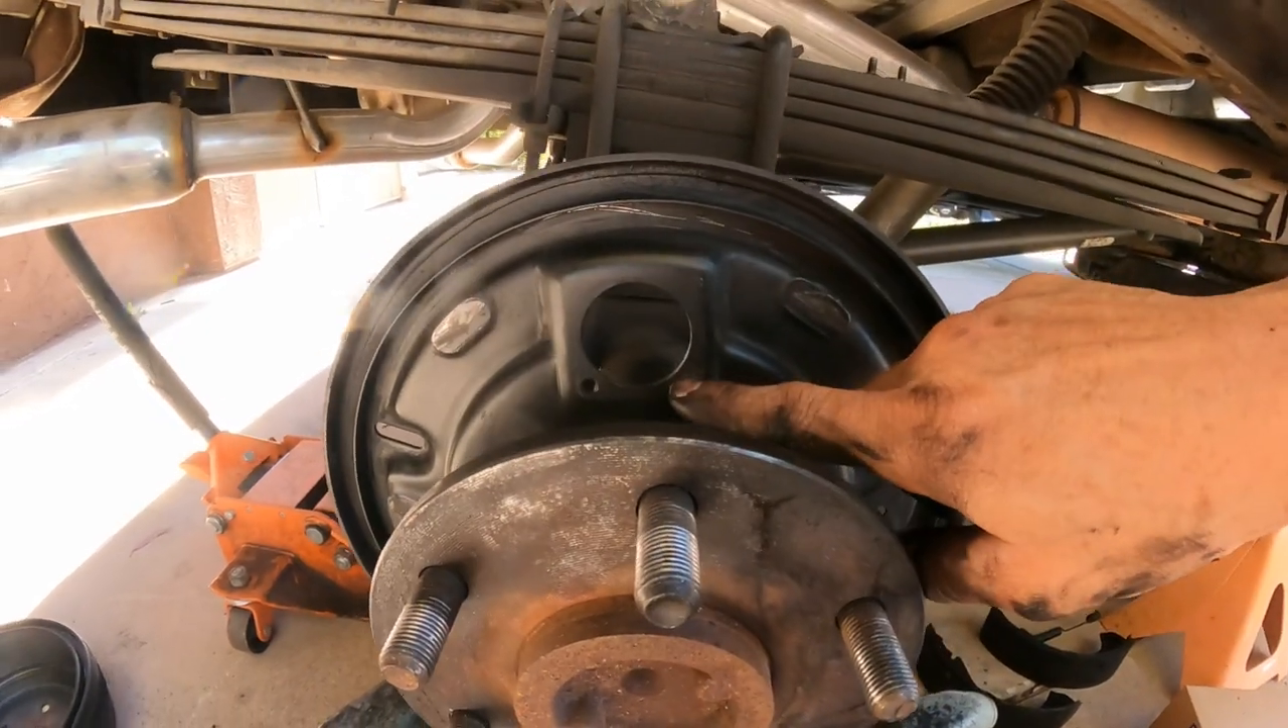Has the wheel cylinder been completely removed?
Yes.